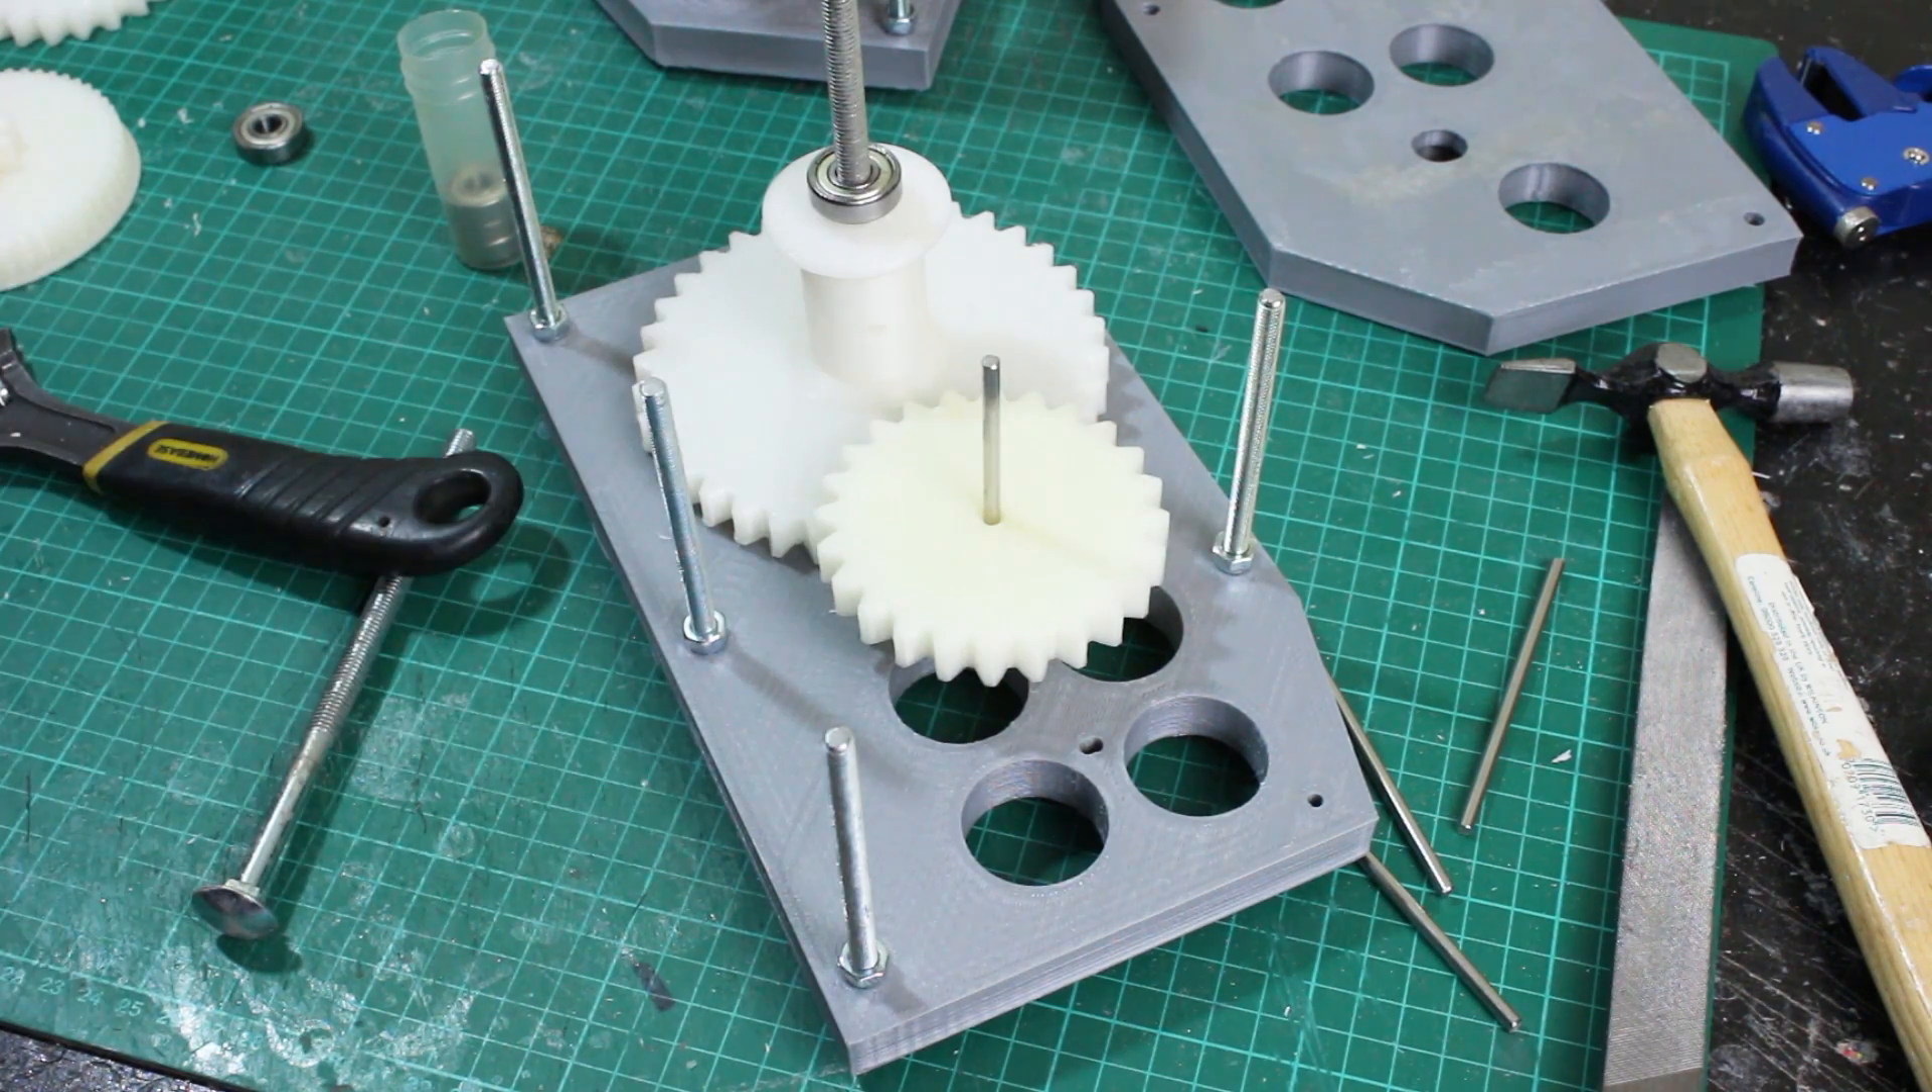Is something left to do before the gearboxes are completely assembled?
Yes.